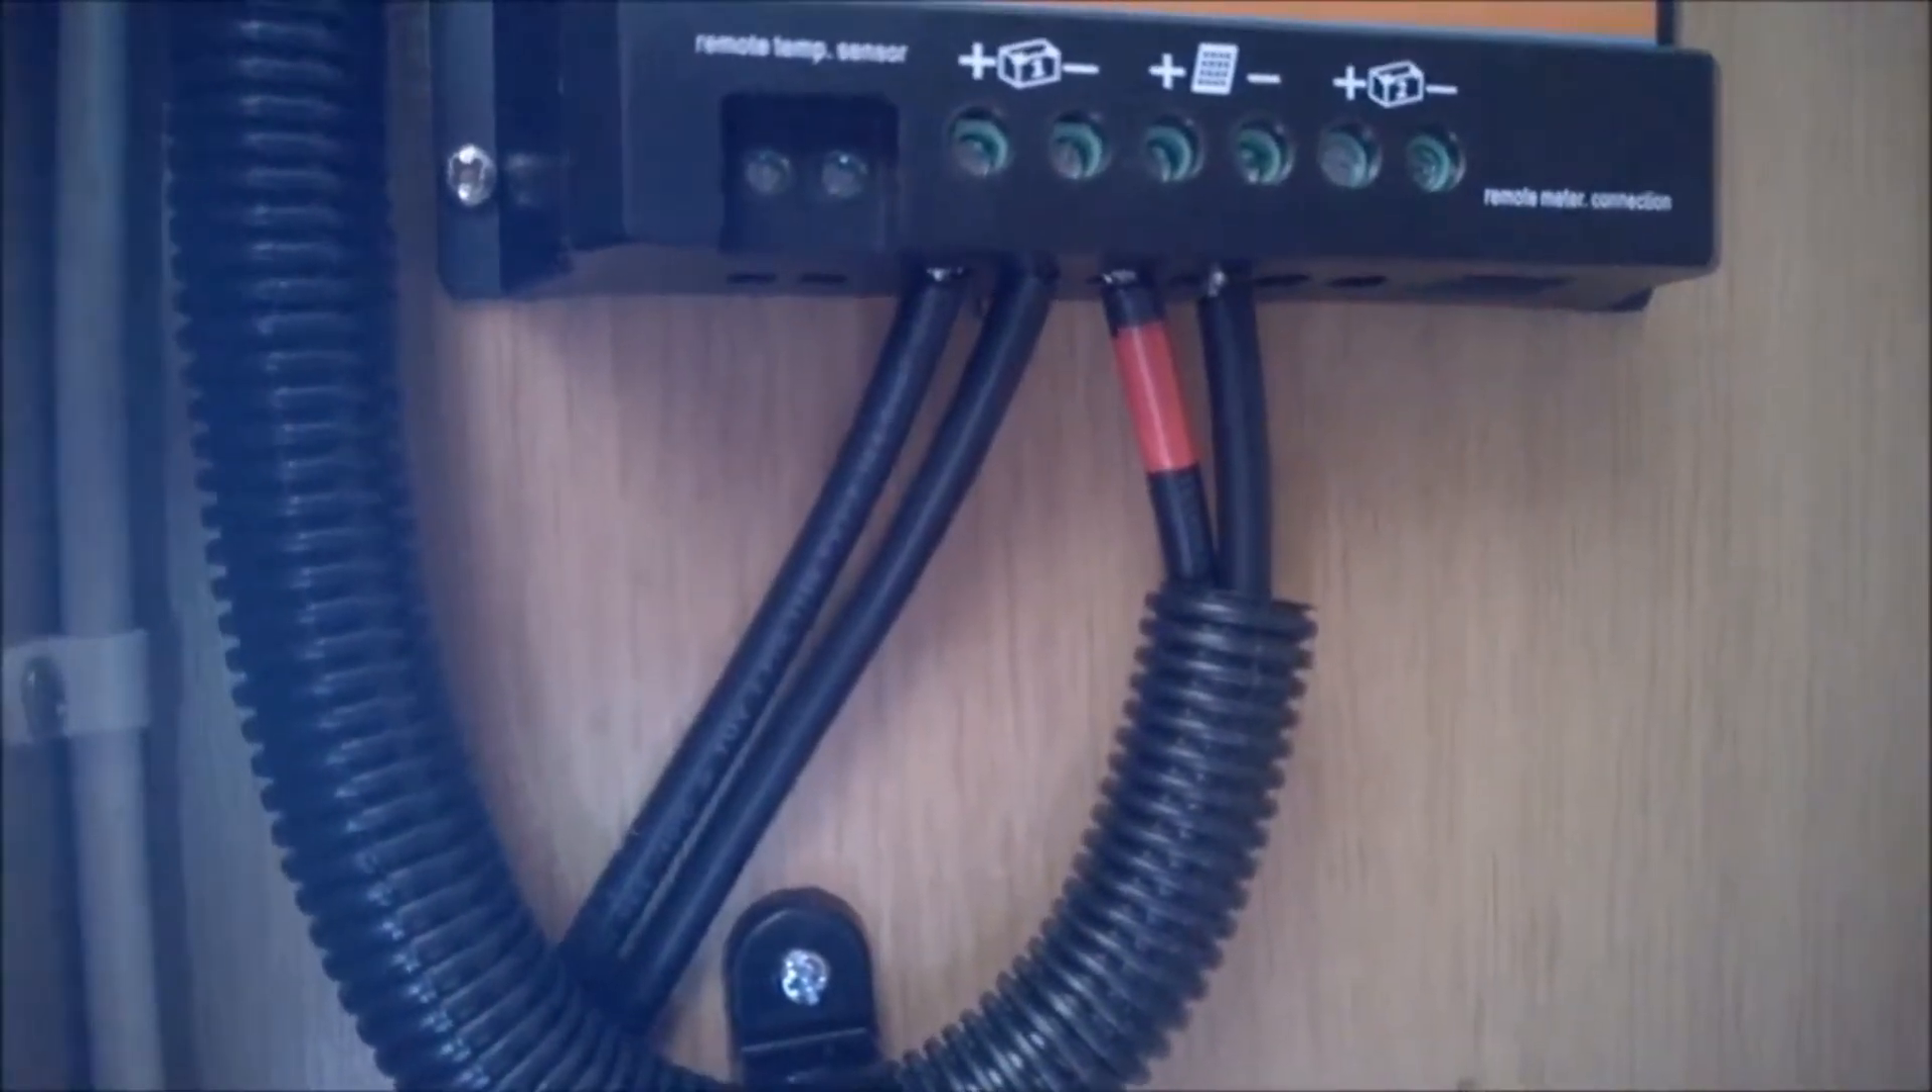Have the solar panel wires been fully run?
Yes.